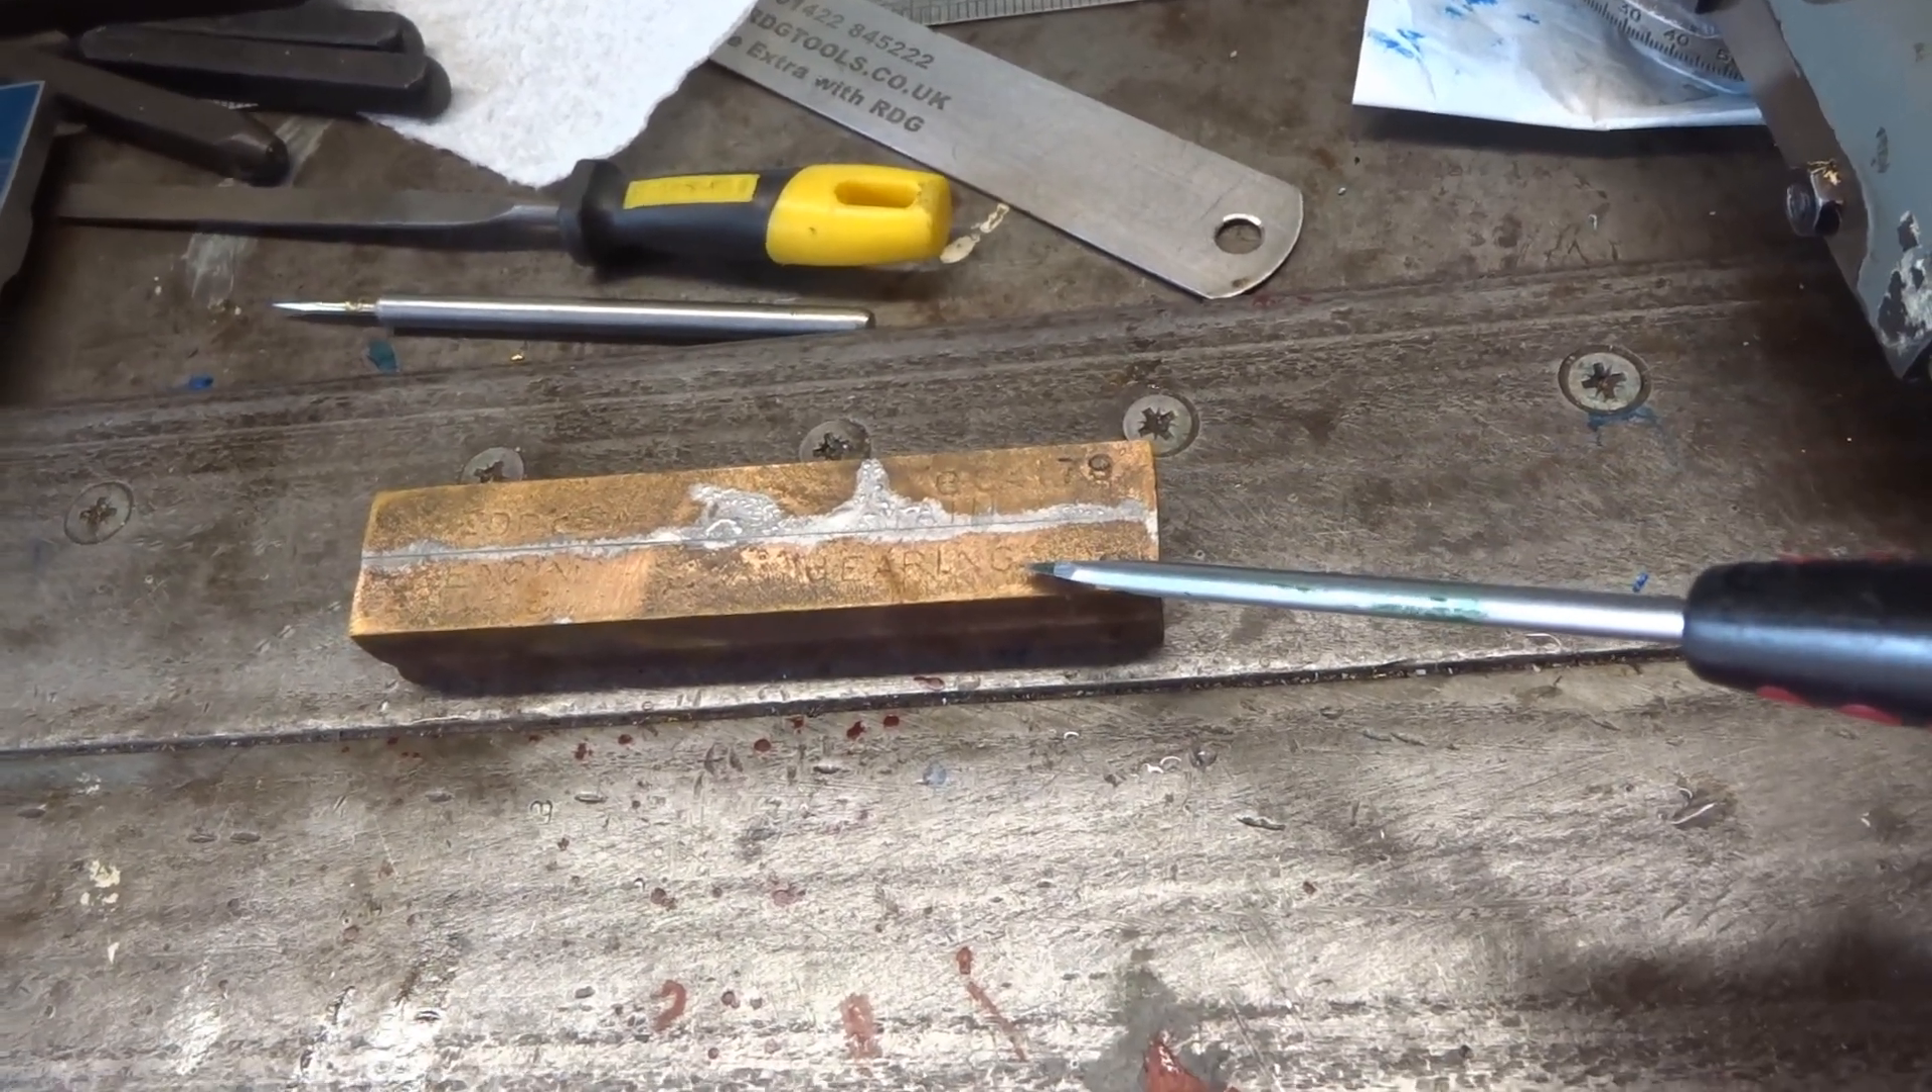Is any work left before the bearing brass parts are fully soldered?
No.